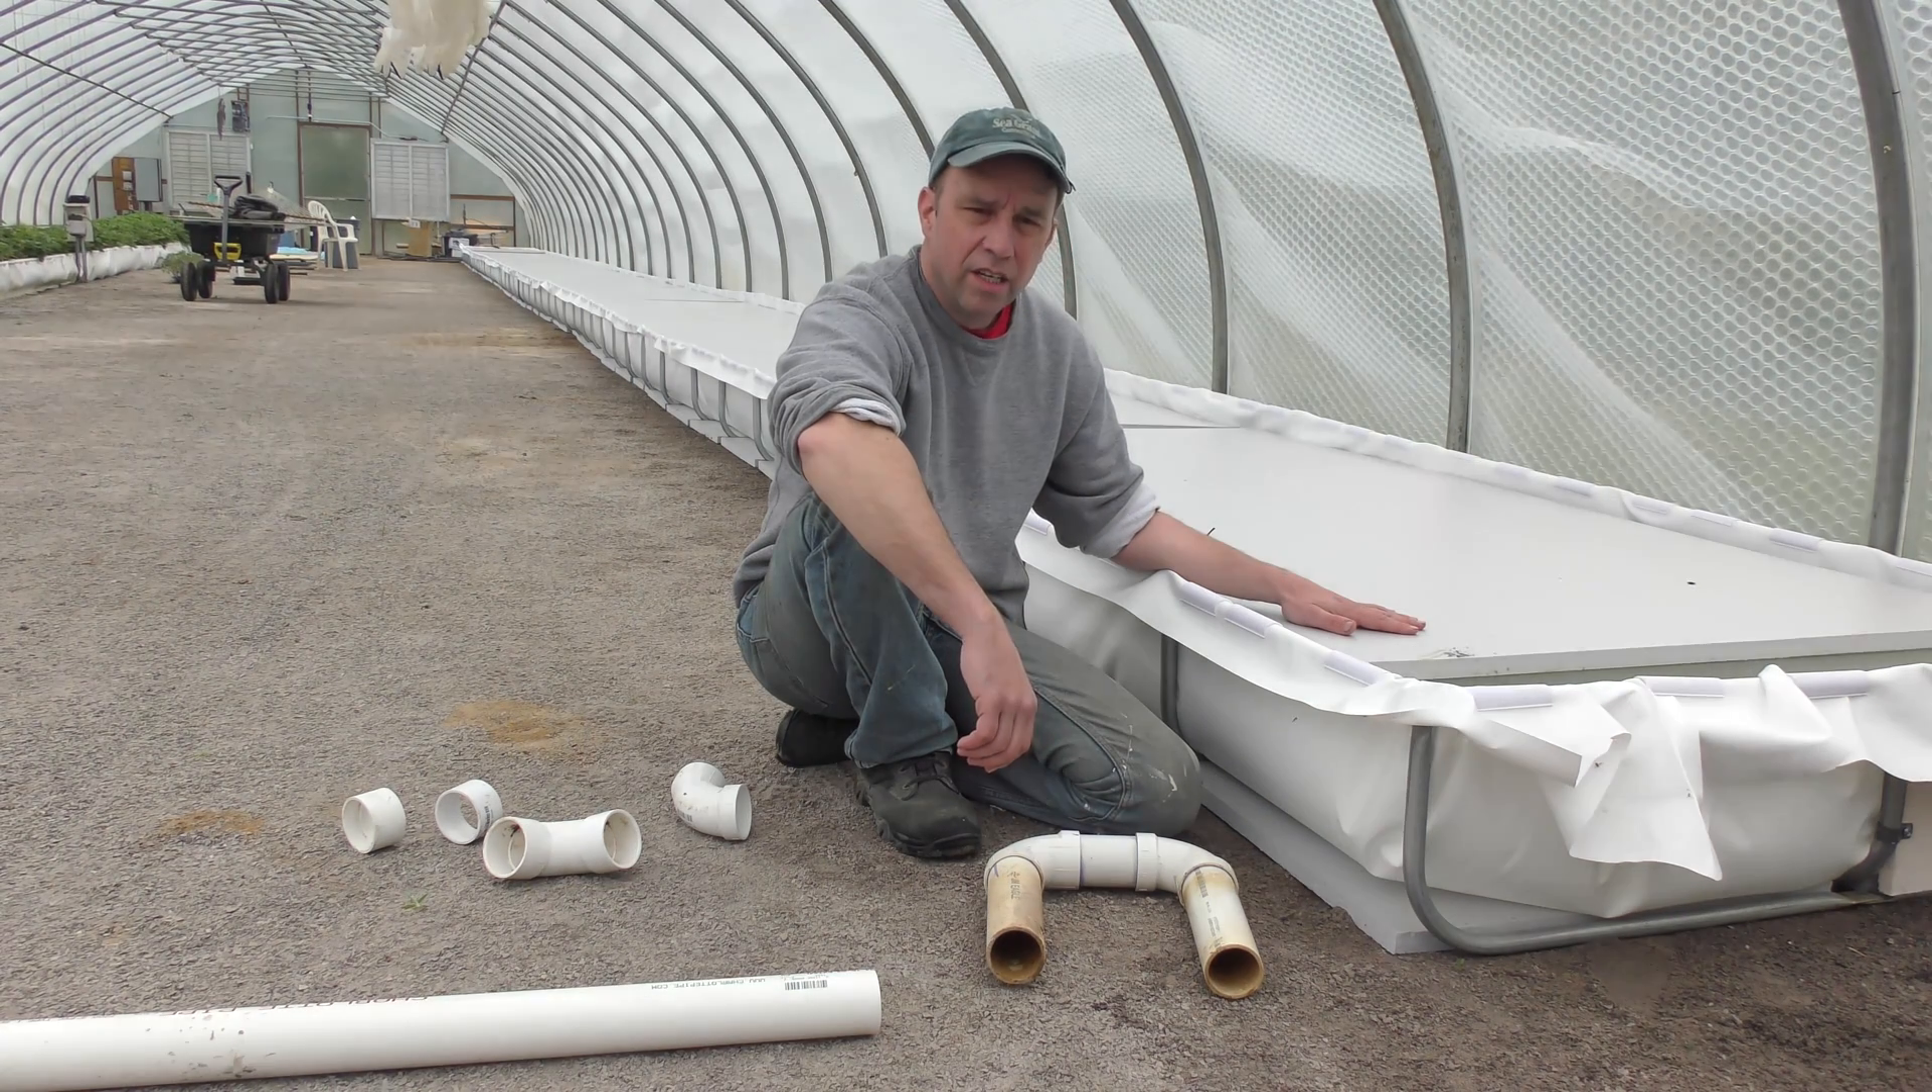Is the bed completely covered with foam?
Yes.